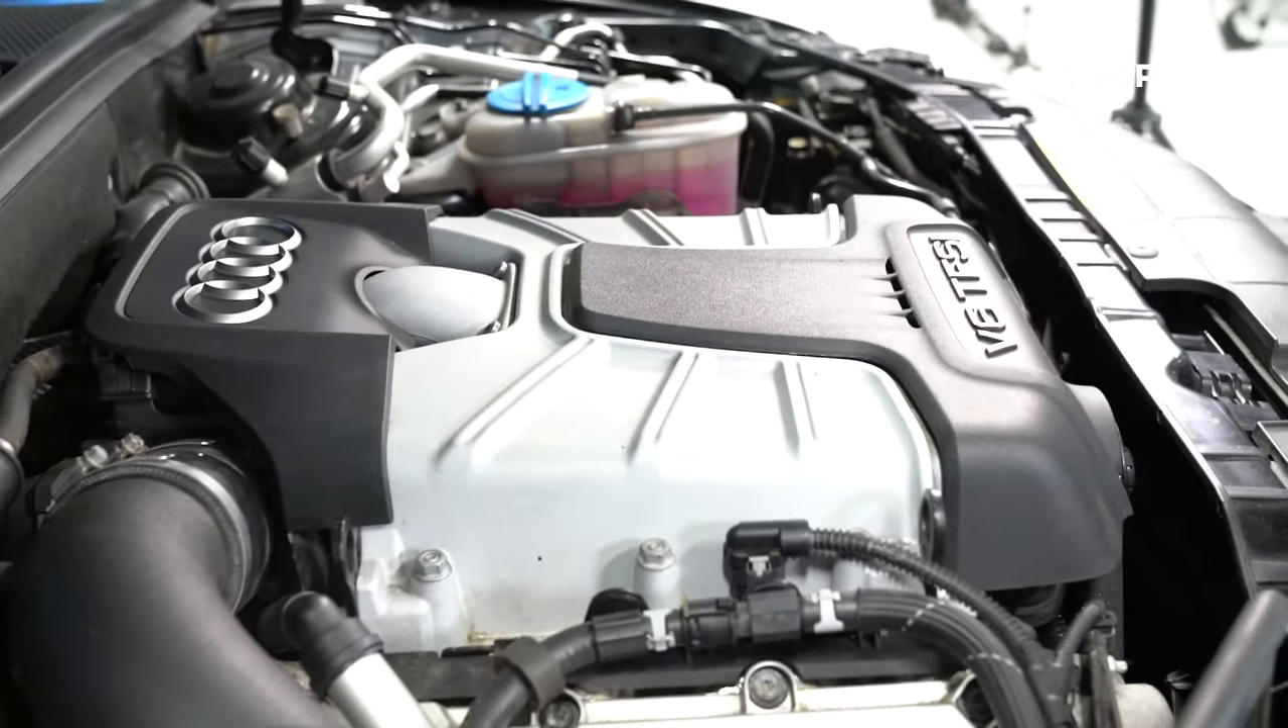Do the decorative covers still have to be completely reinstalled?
No.